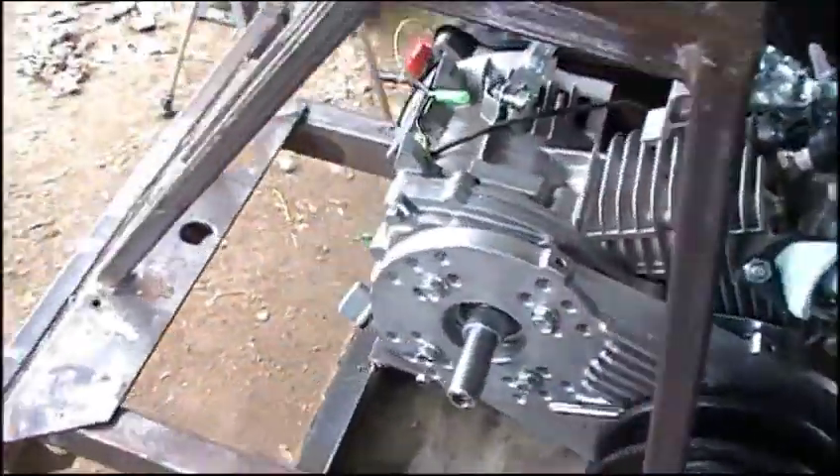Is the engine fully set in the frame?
Yes.